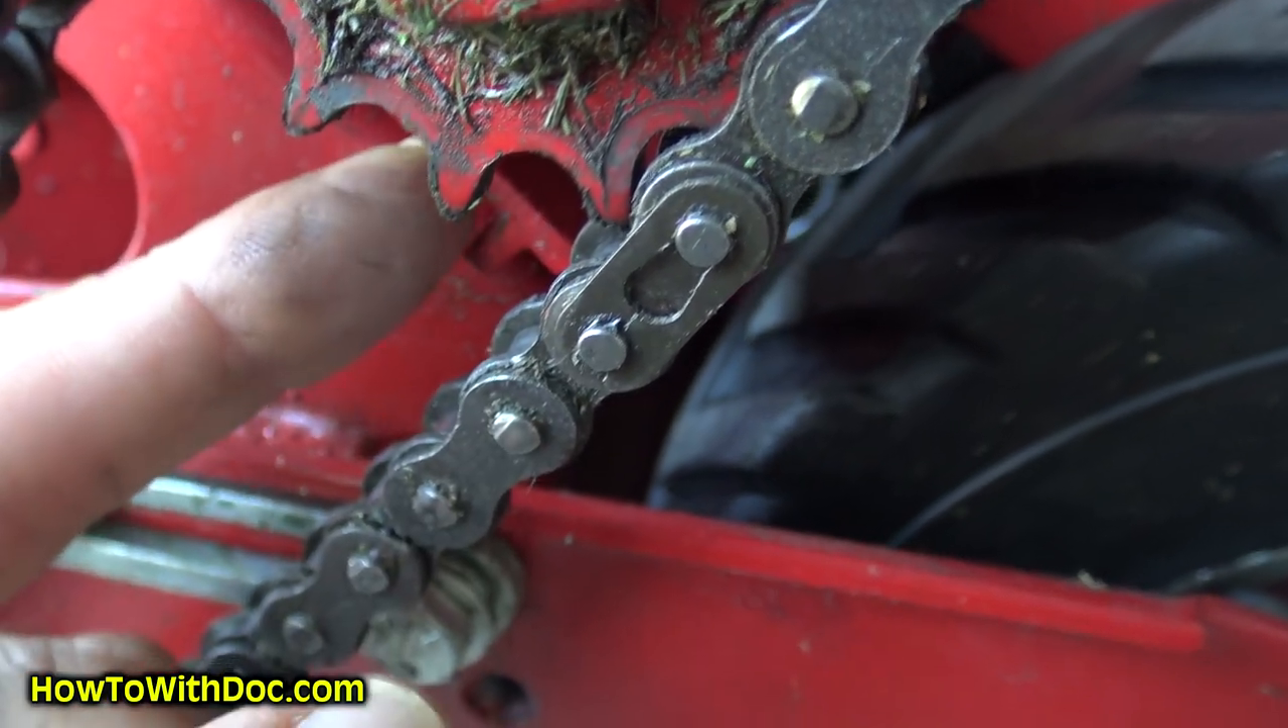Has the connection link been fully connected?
Yes.